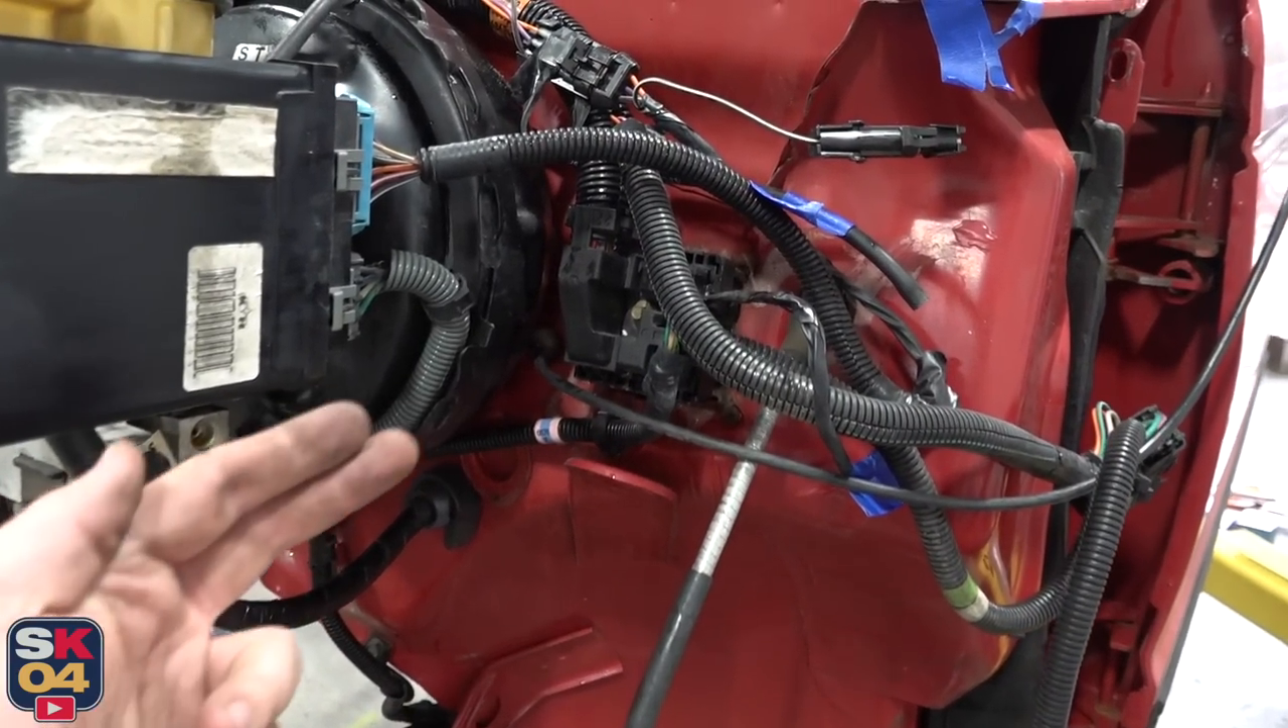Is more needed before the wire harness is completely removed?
Yes.